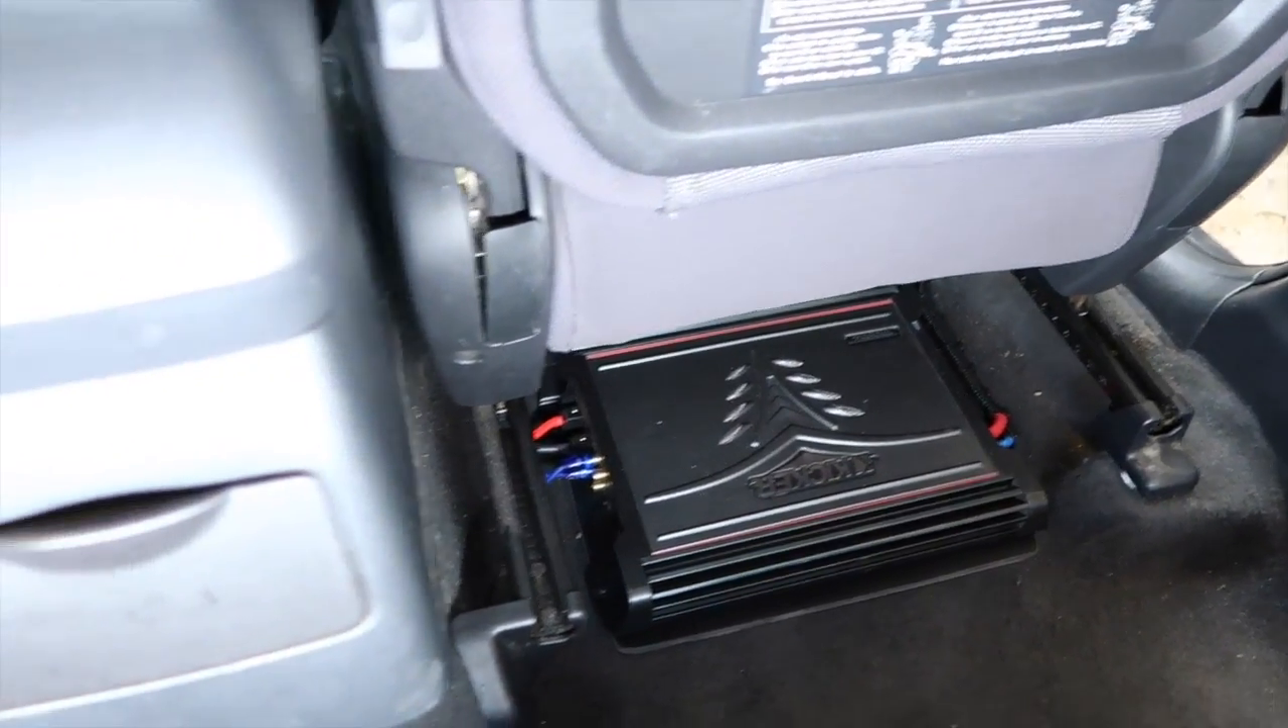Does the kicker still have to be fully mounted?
No.